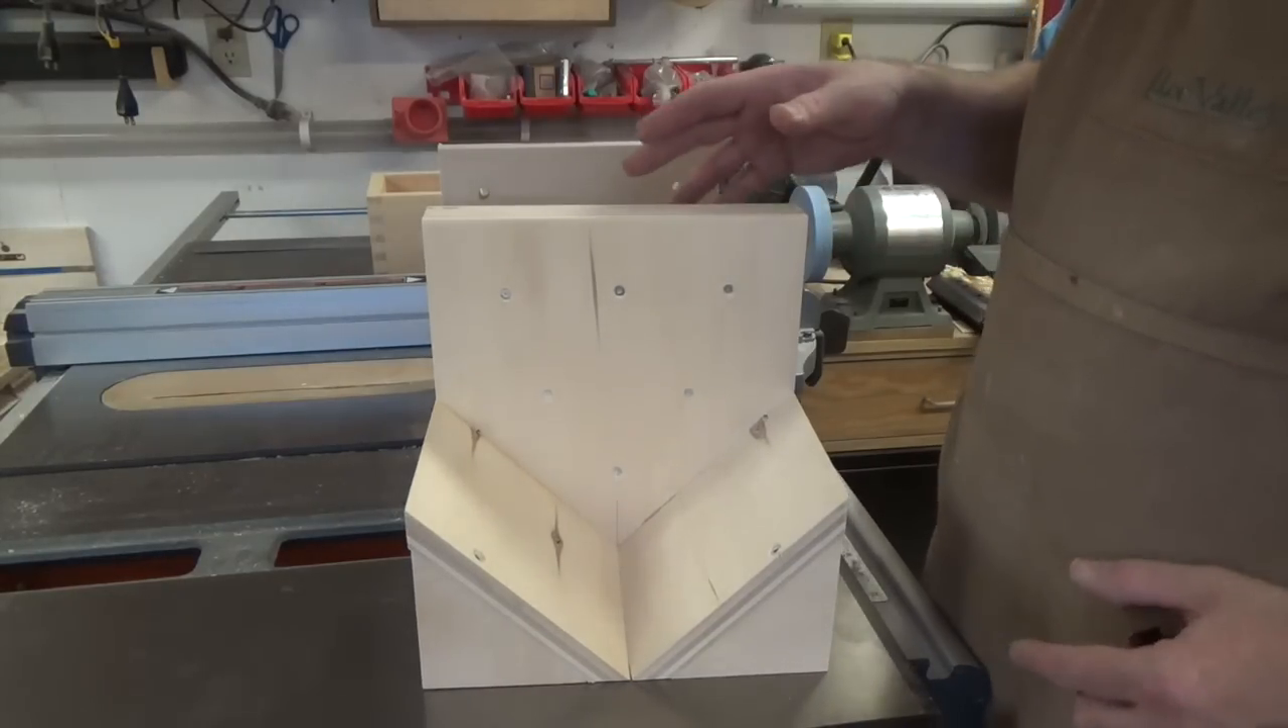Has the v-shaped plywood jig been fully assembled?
Yes.